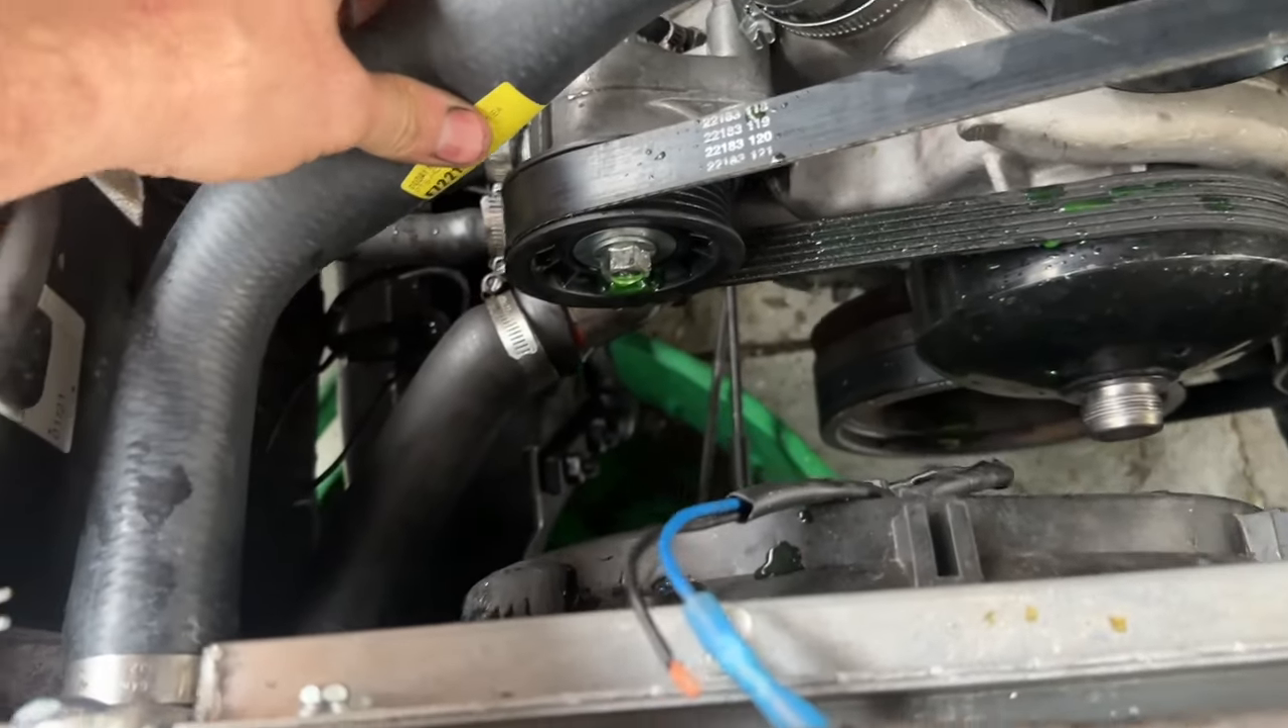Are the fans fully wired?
No.